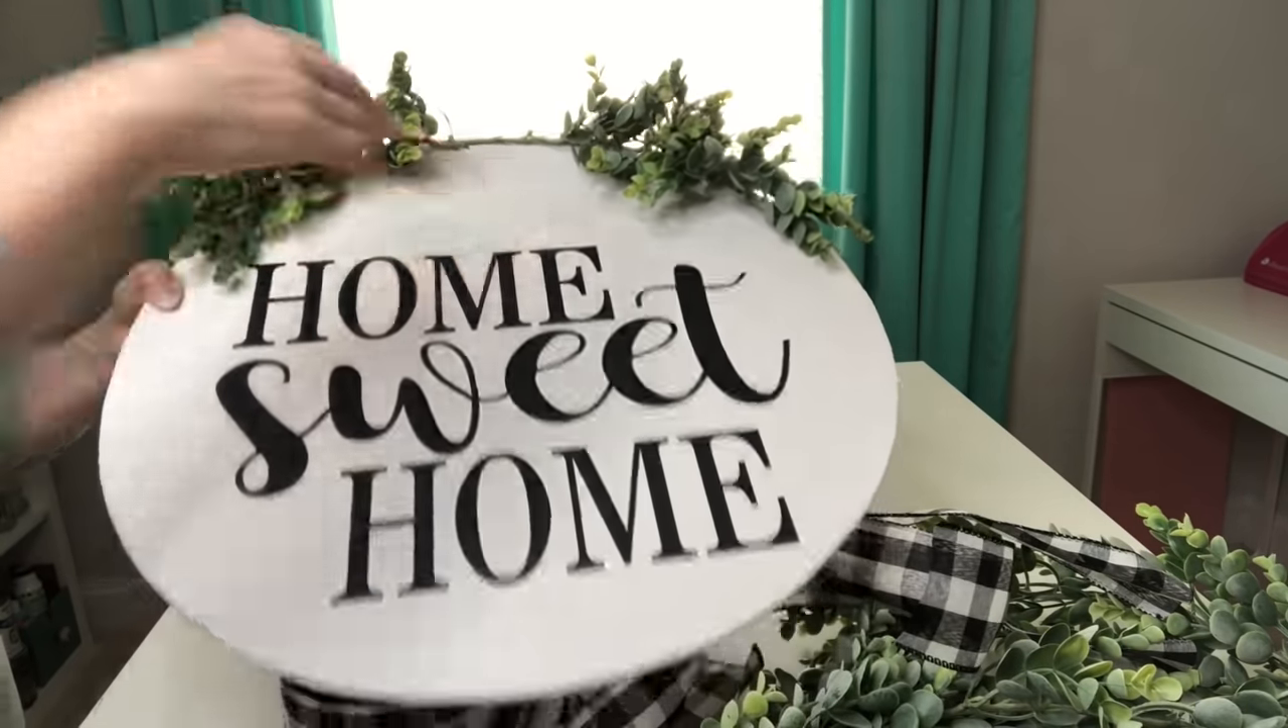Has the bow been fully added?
No.